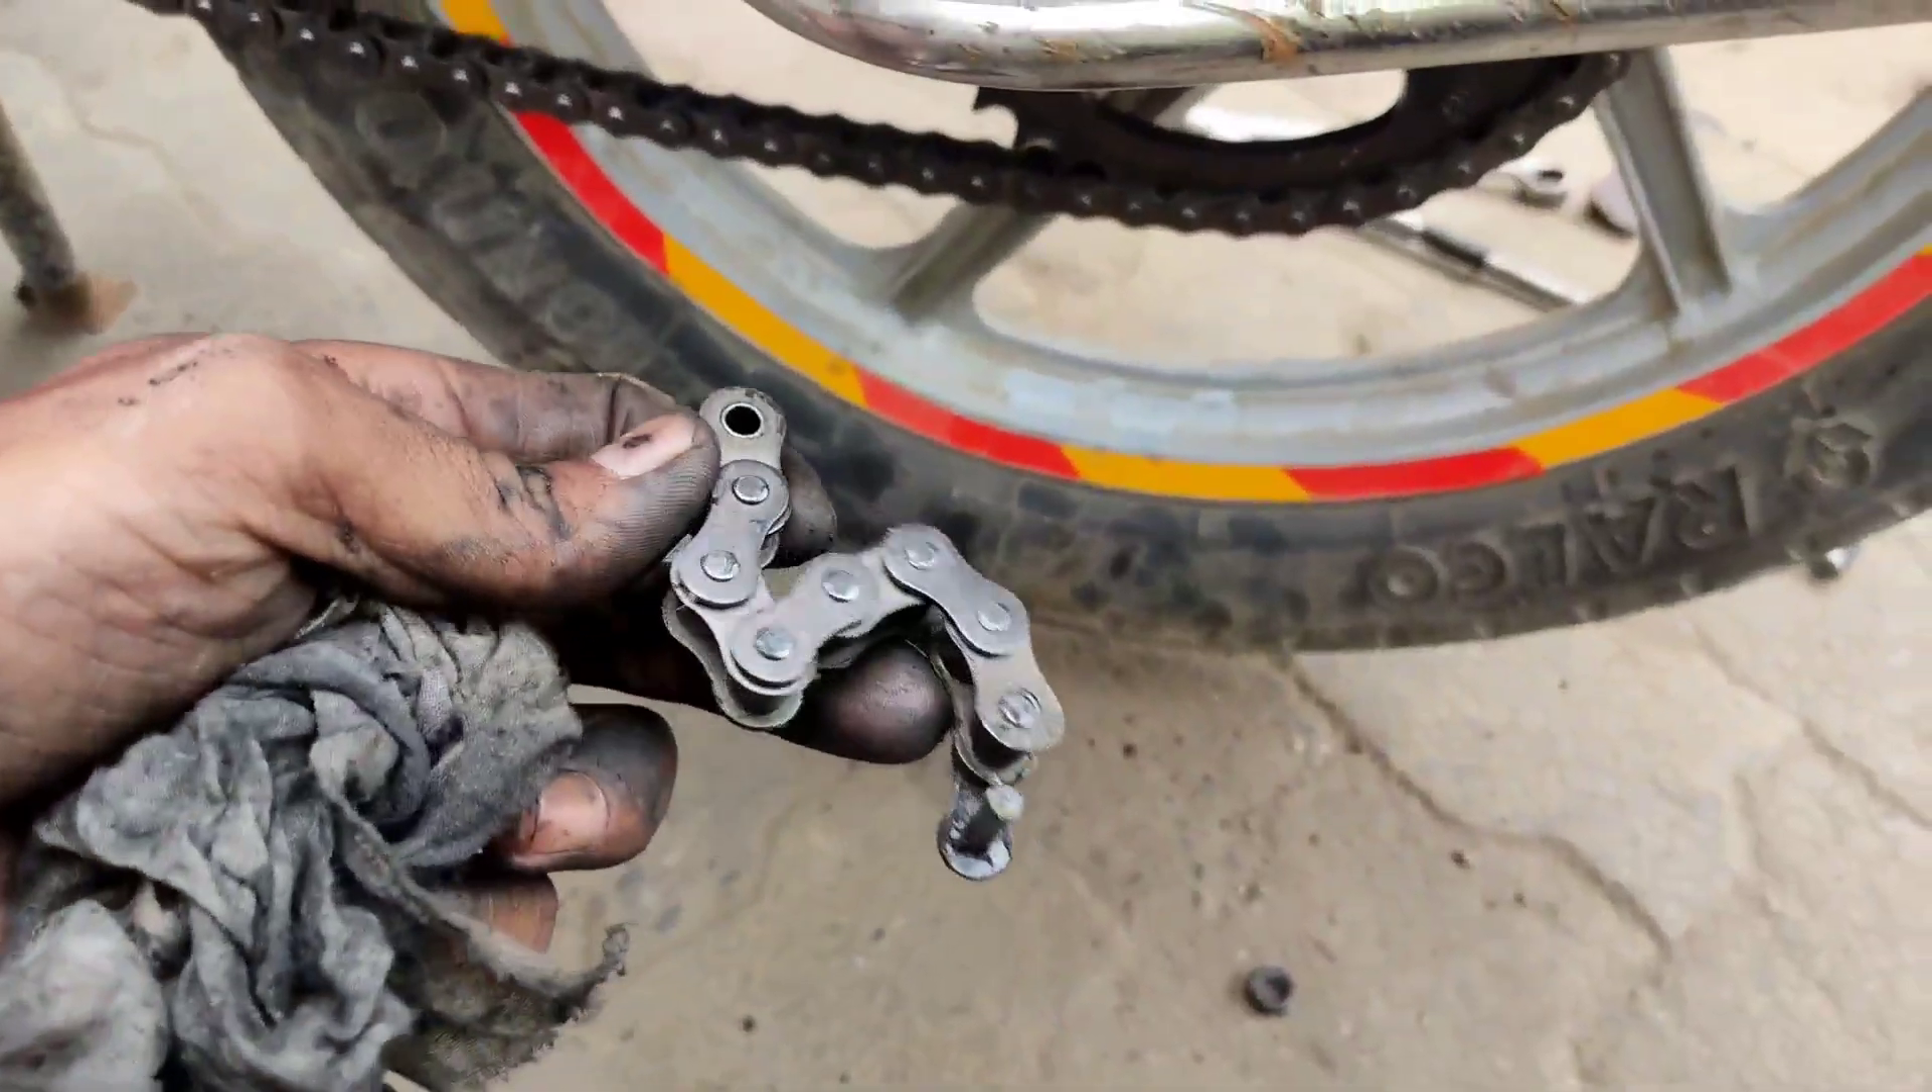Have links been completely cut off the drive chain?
Yes.